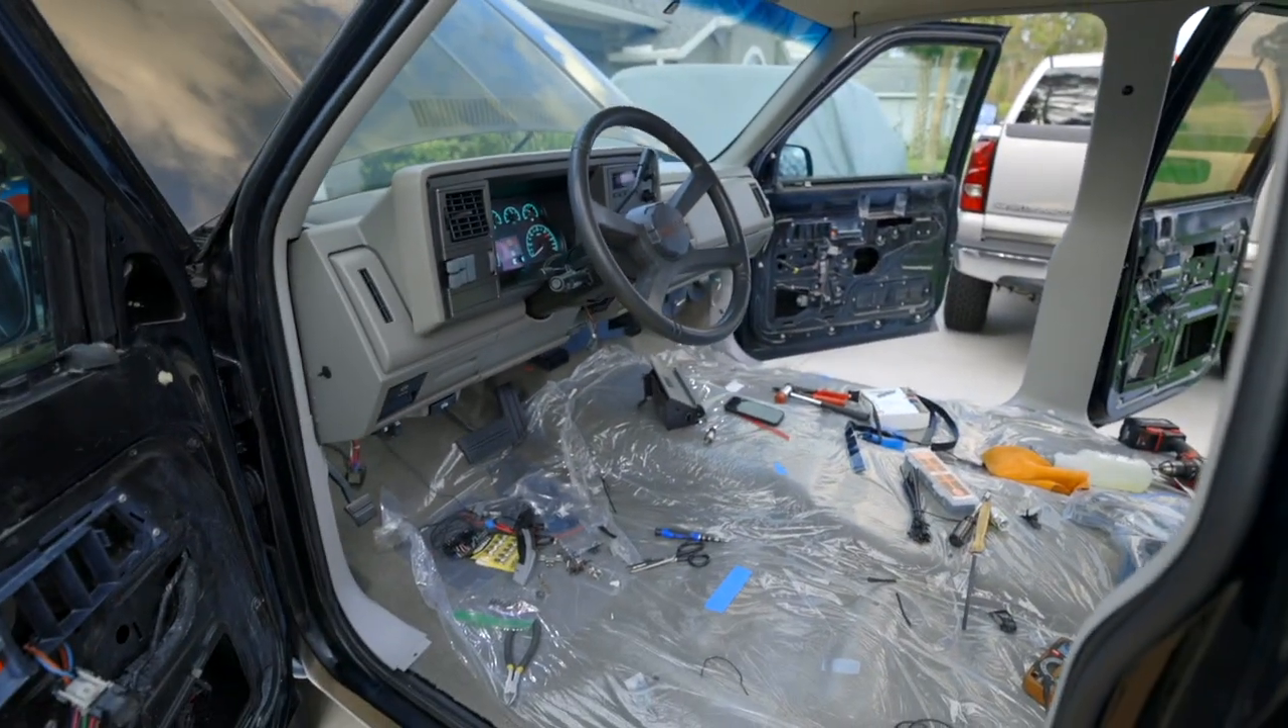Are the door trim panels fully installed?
No.